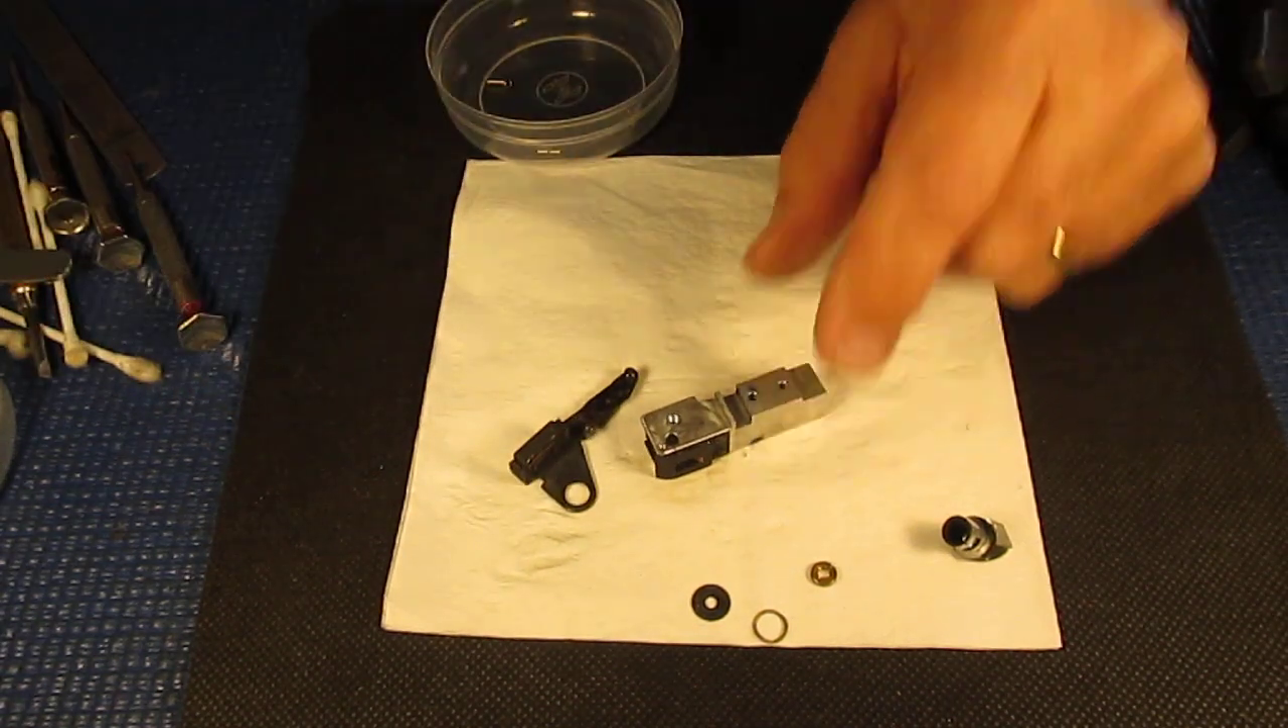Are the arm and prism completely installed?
No.